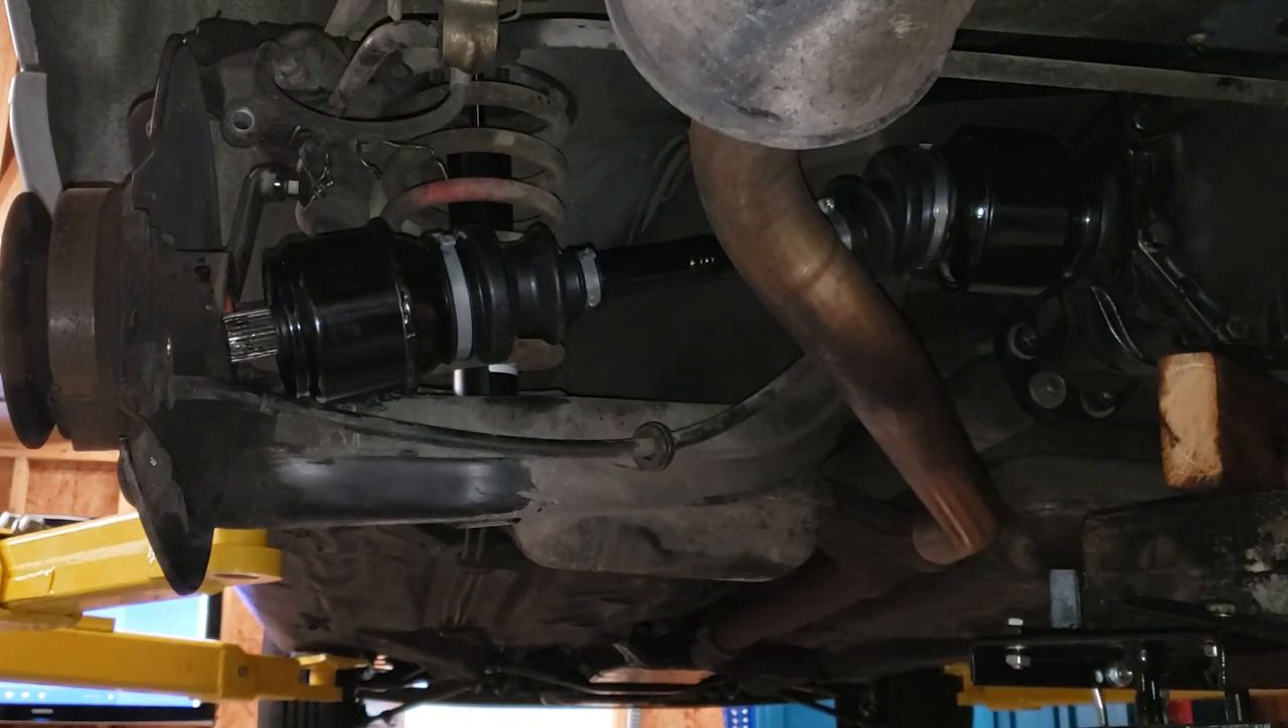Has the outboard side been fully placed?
No.